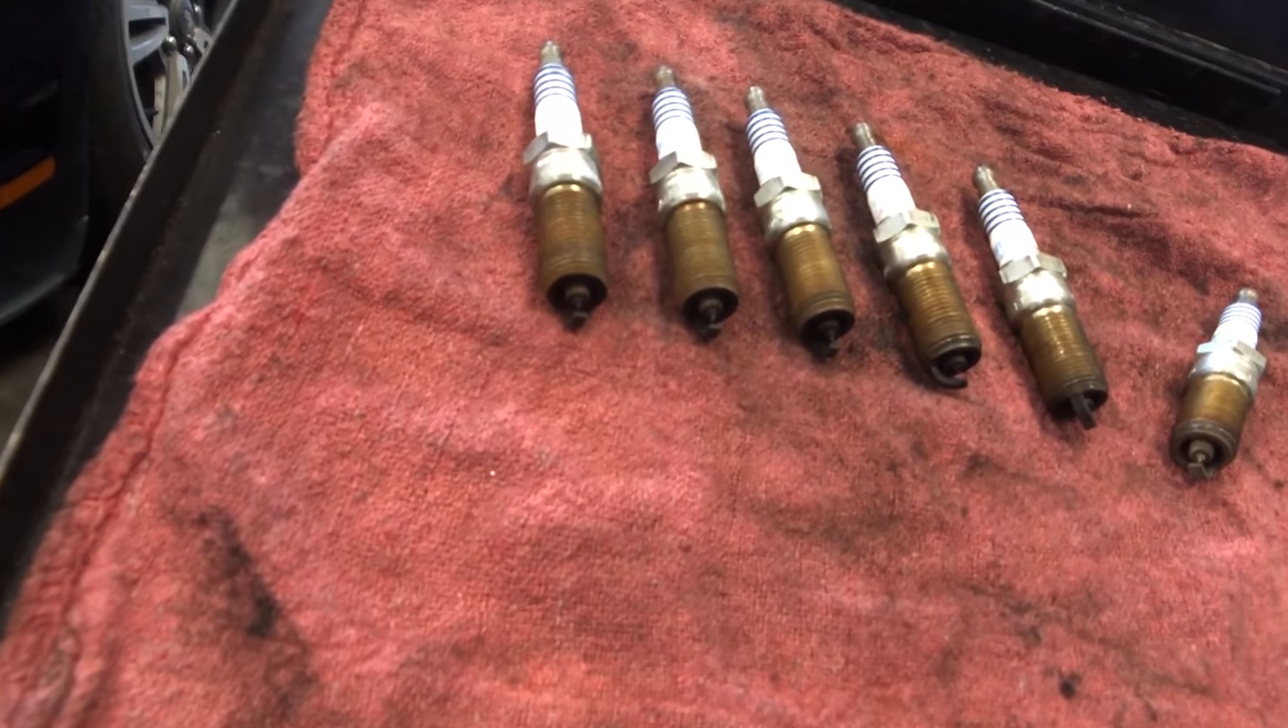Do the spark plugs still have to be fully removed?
No.